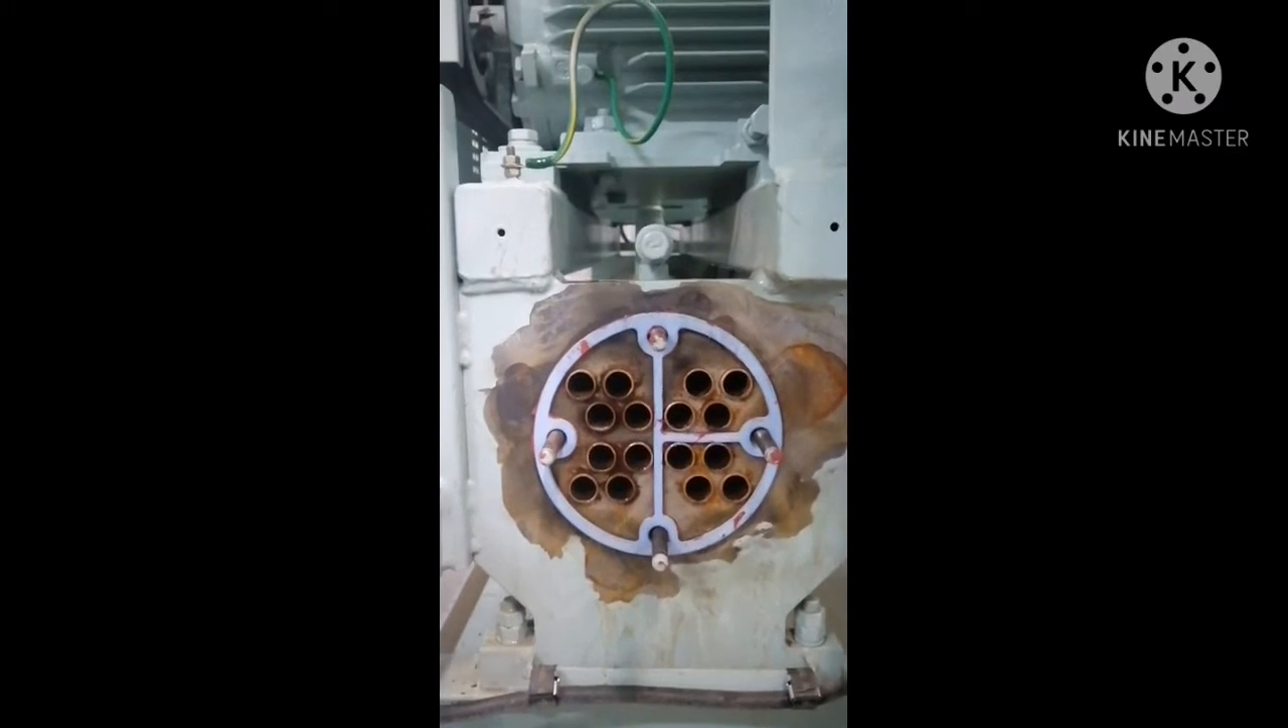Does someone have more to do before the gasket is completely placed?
No.